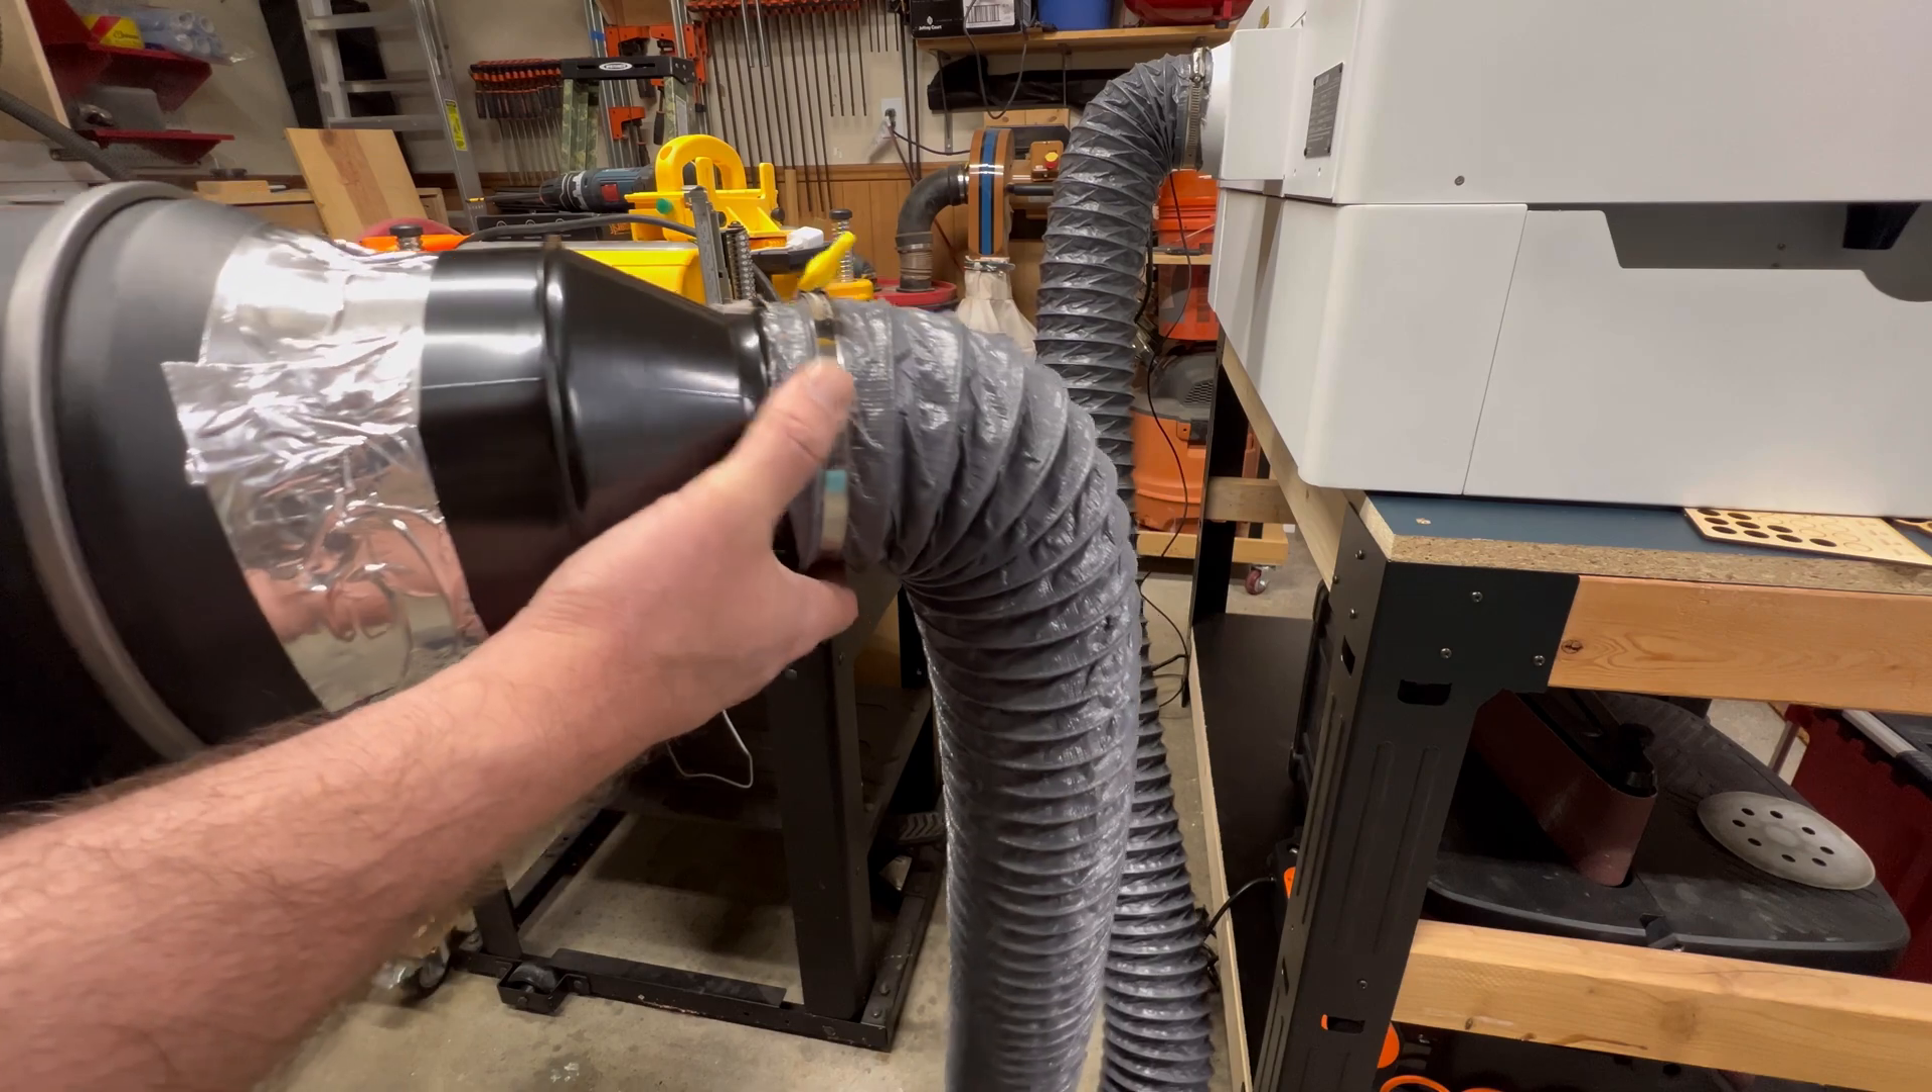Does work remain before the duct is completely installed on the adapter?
No.